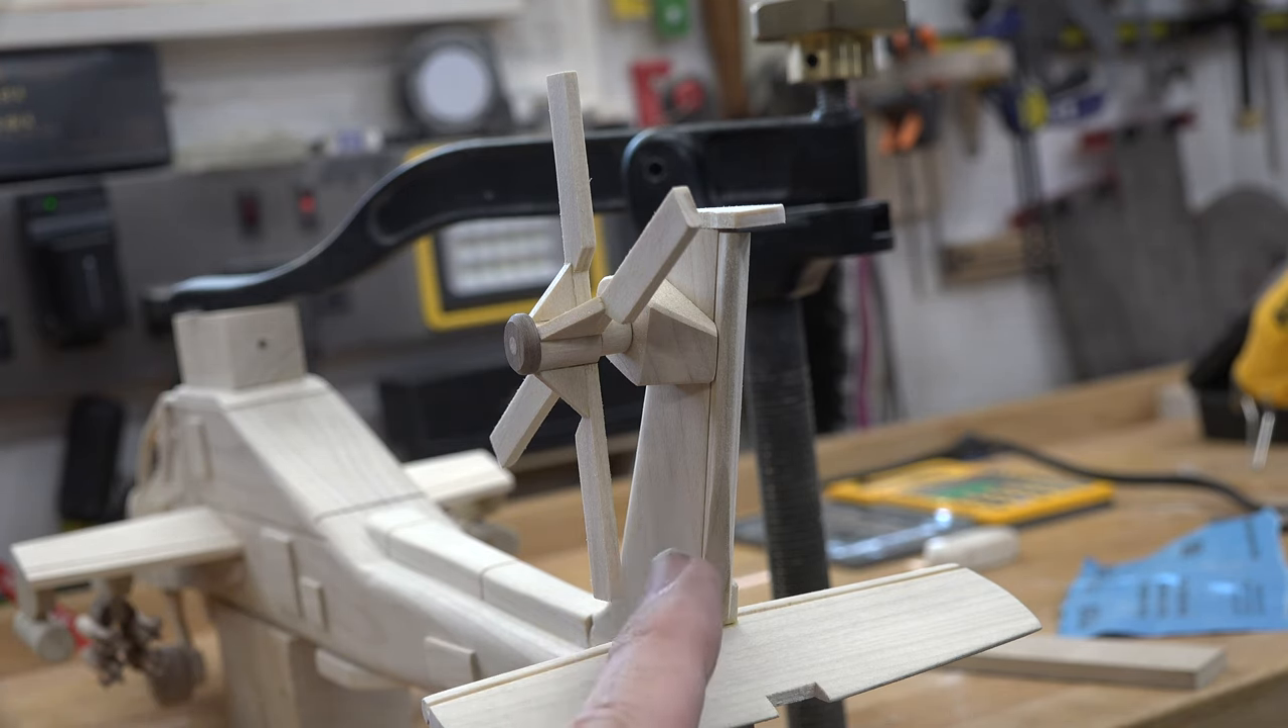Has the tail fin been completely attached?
Yes.